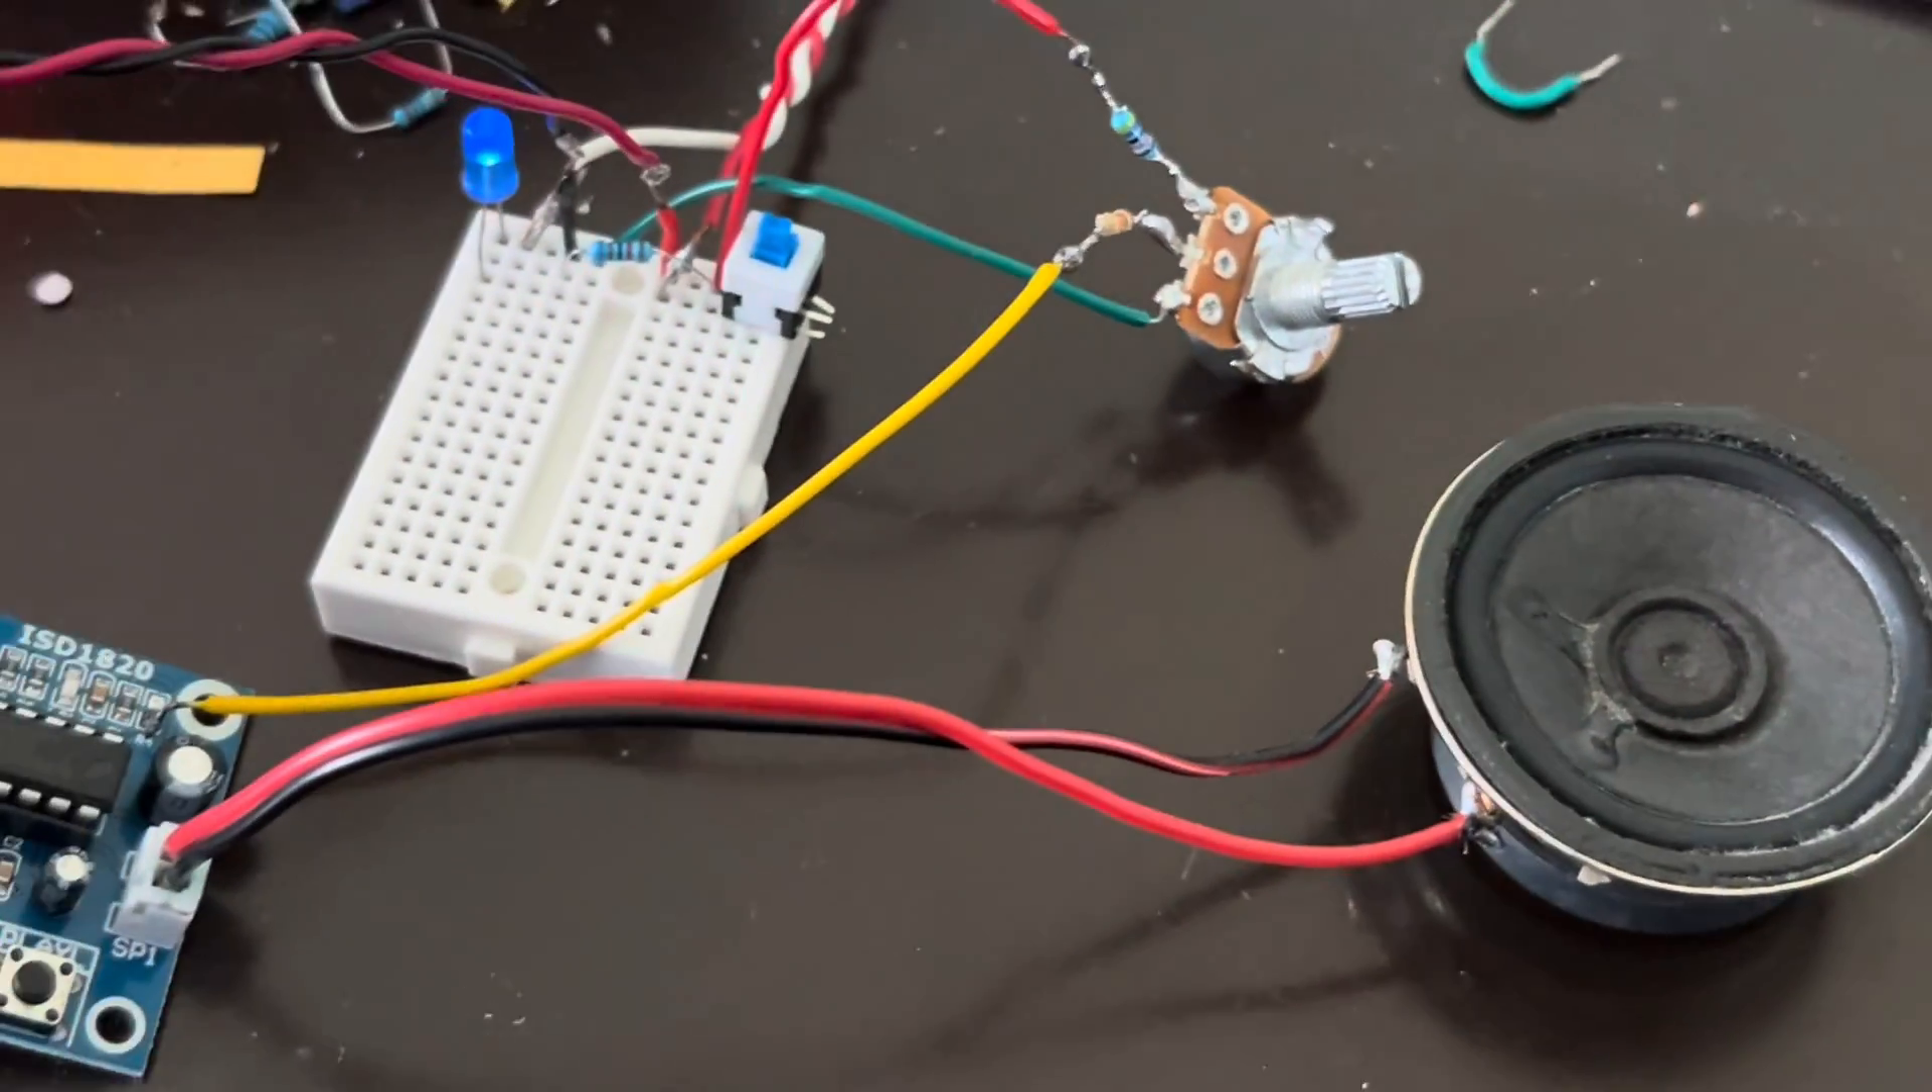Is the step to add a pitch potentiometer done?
Yes.